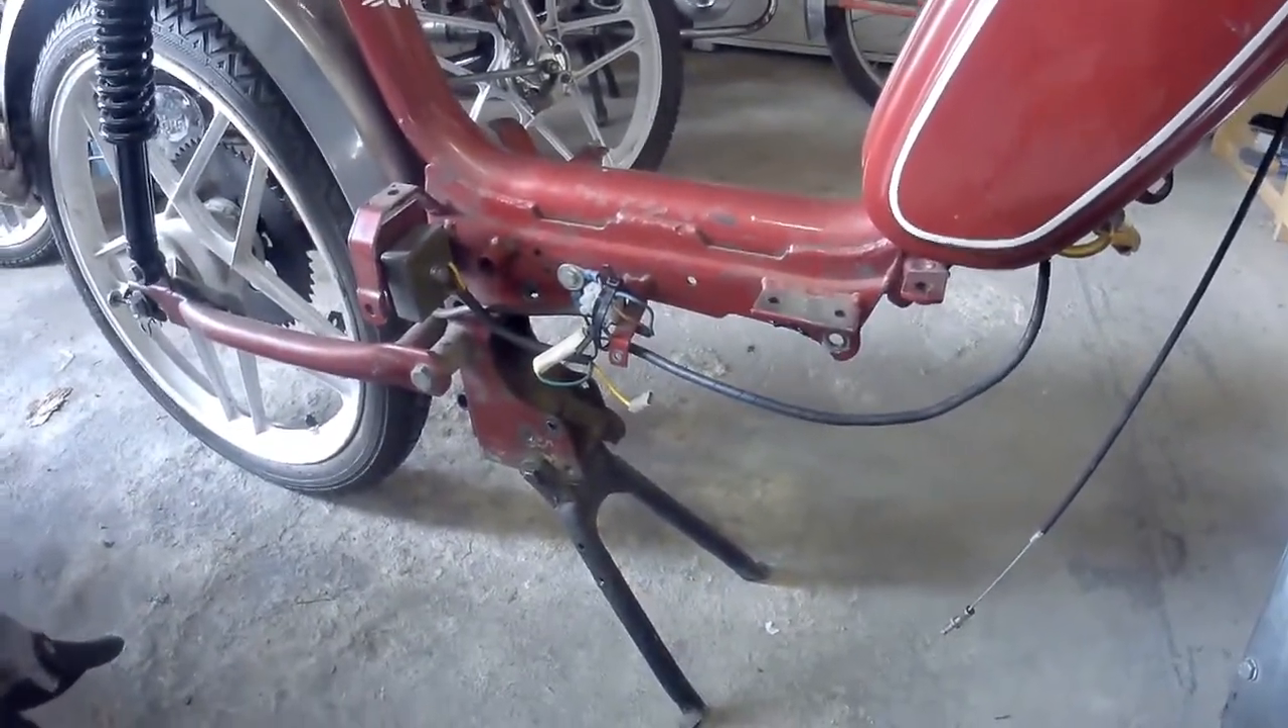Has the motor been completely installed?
No.